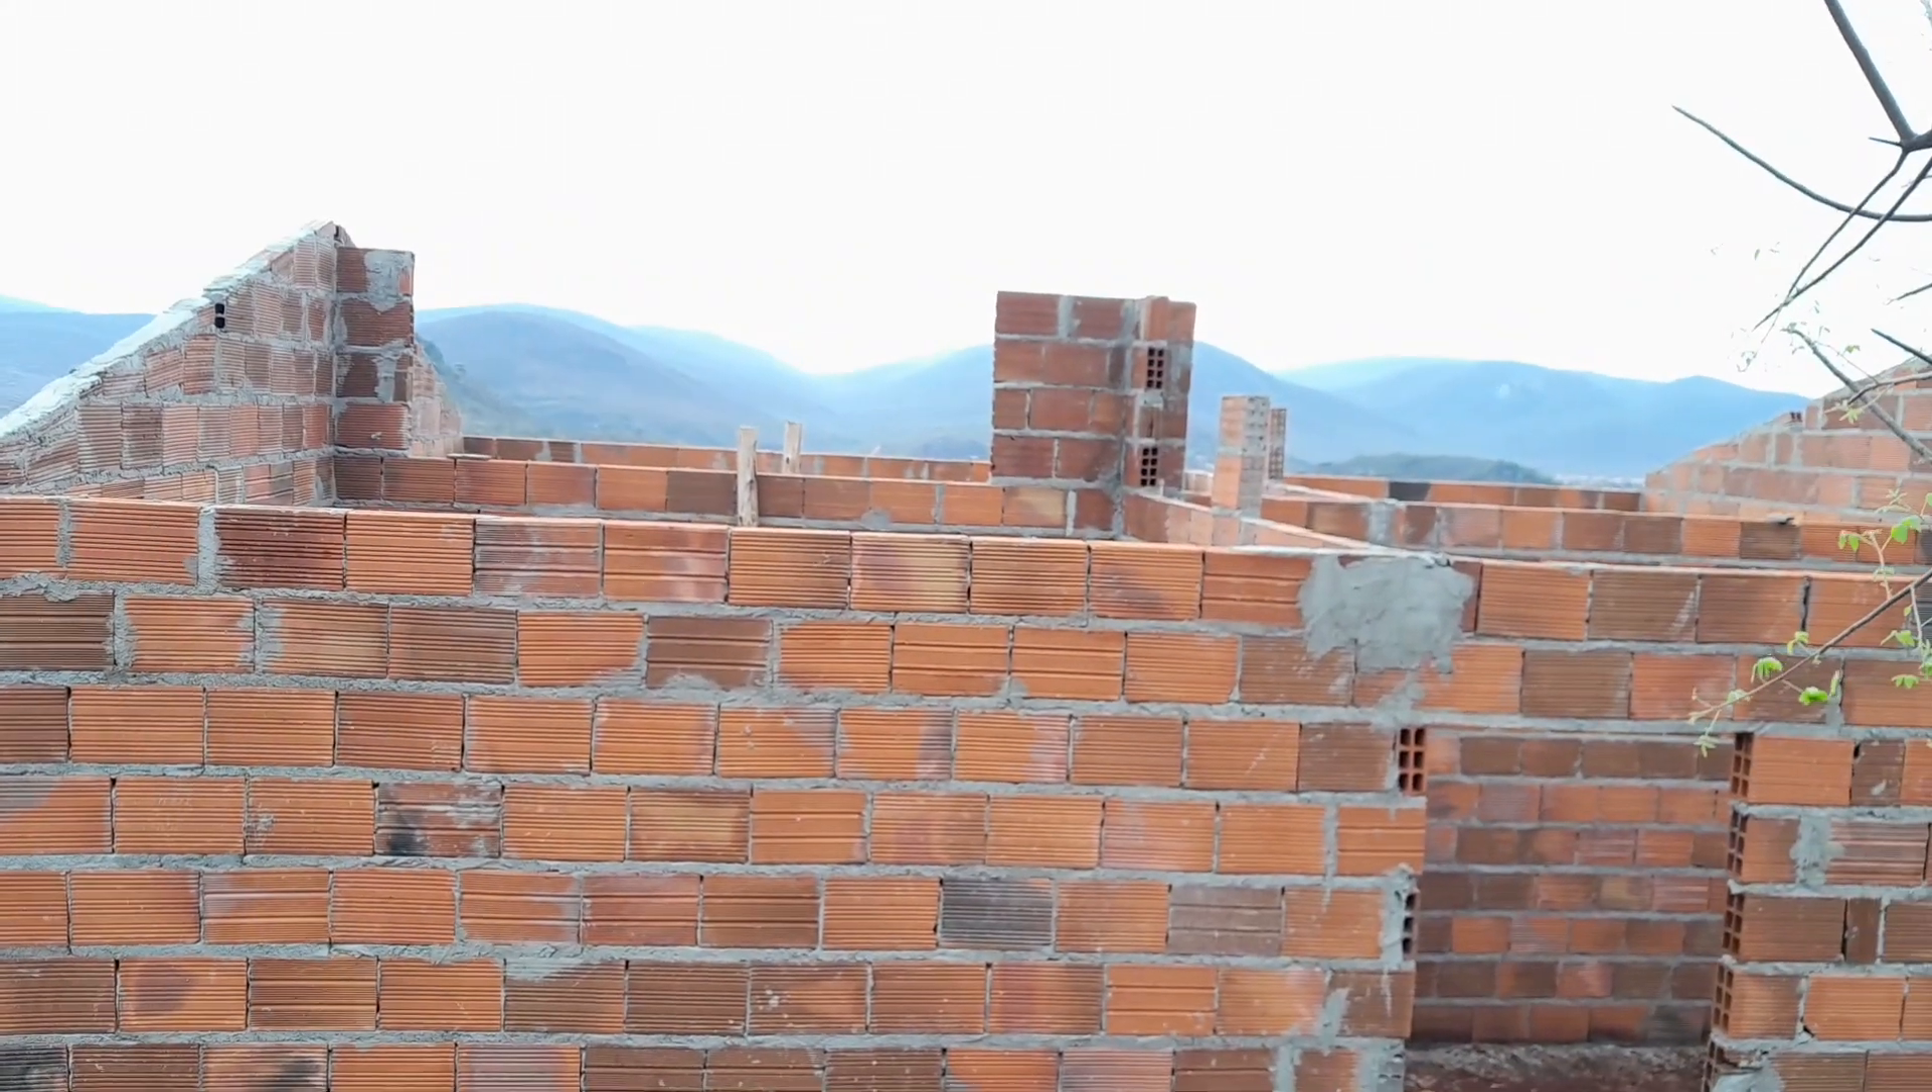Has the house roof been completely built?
No.